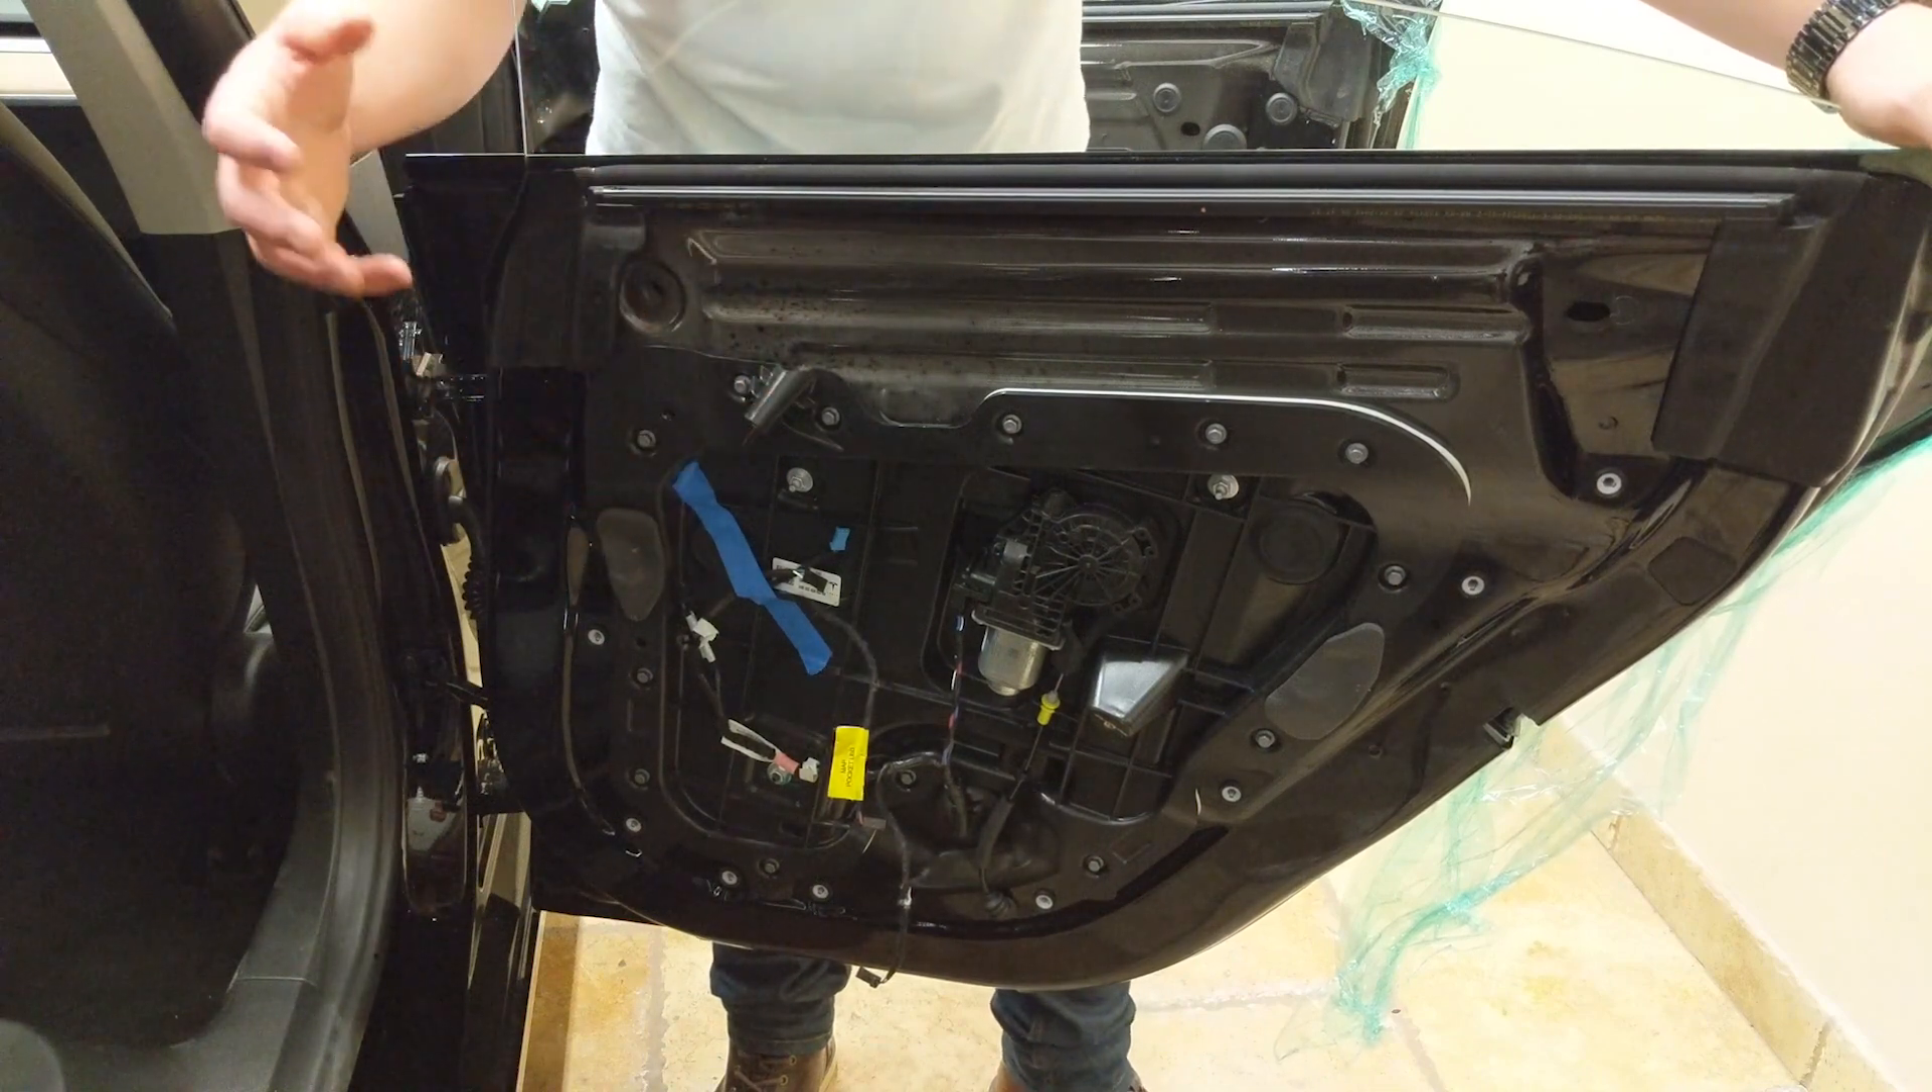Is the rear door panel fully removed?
Yes.